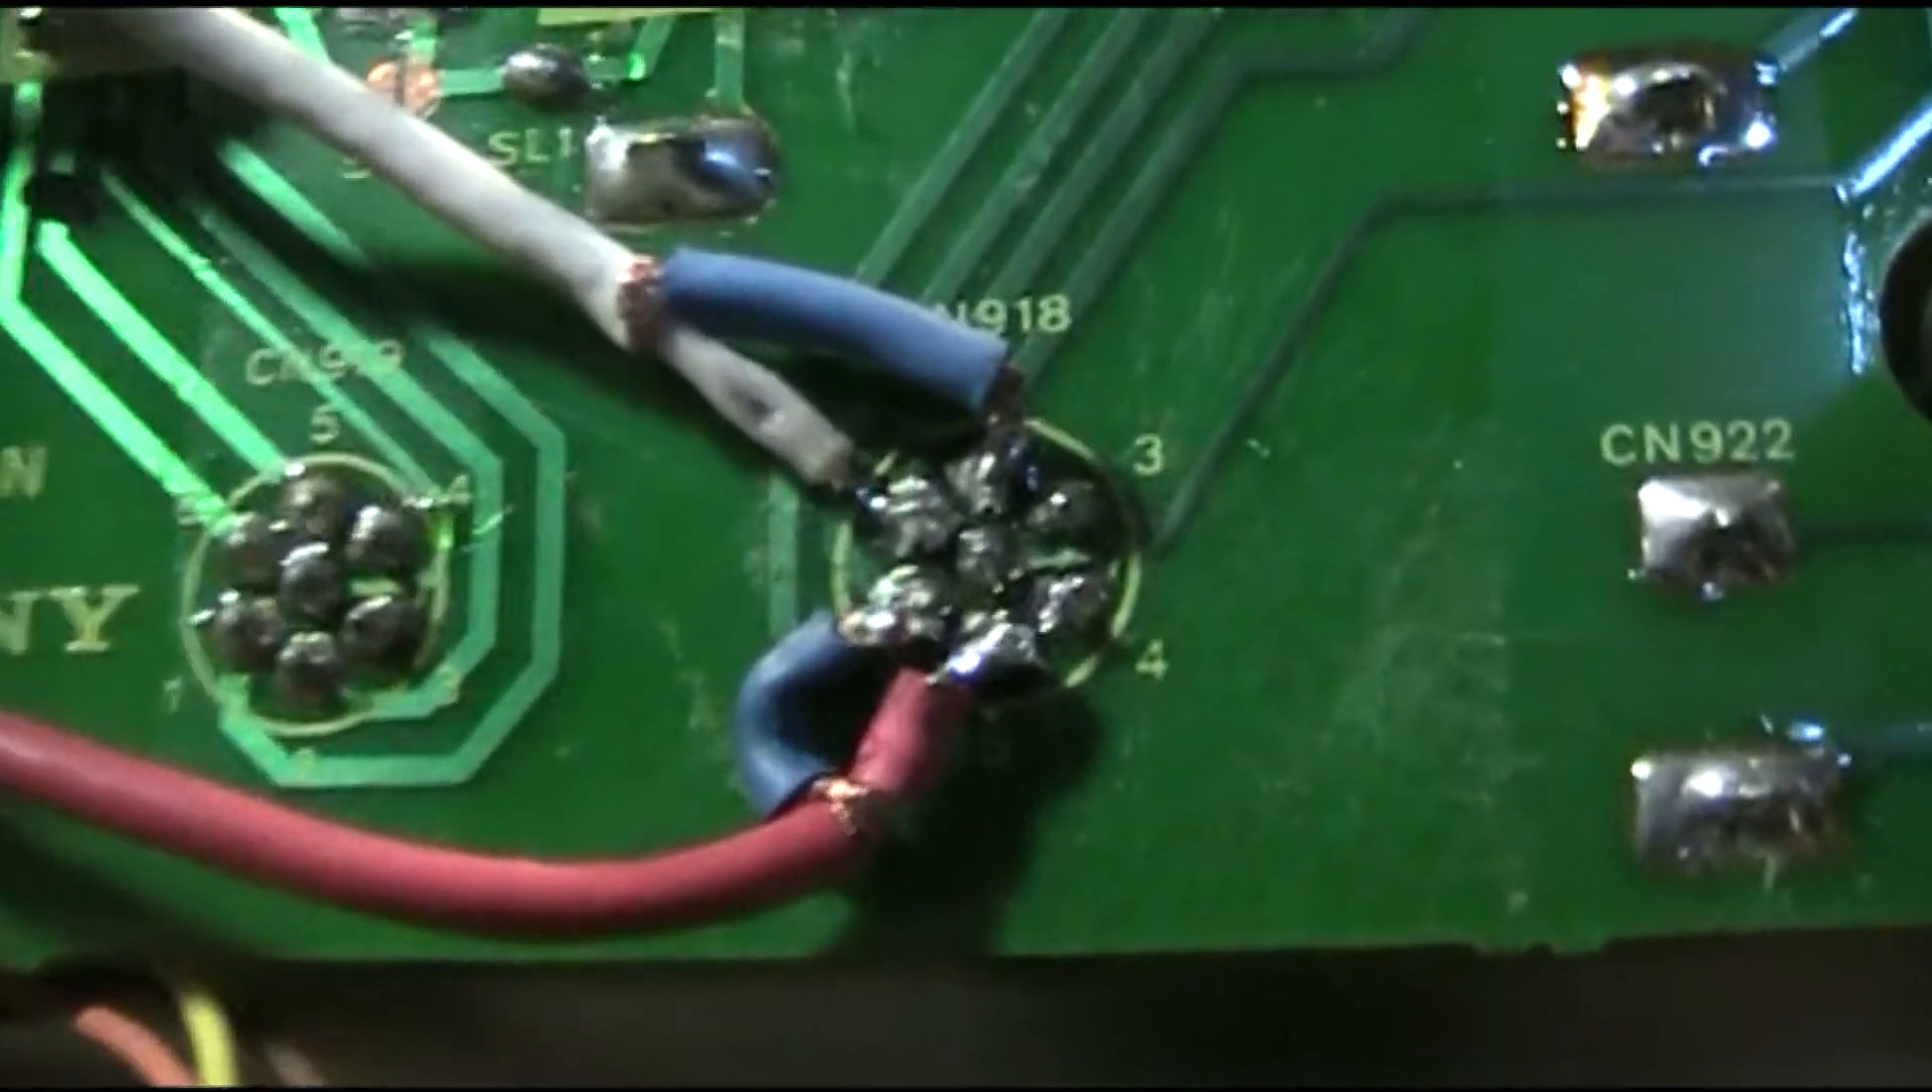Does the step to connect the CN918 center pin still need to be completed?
Yes.